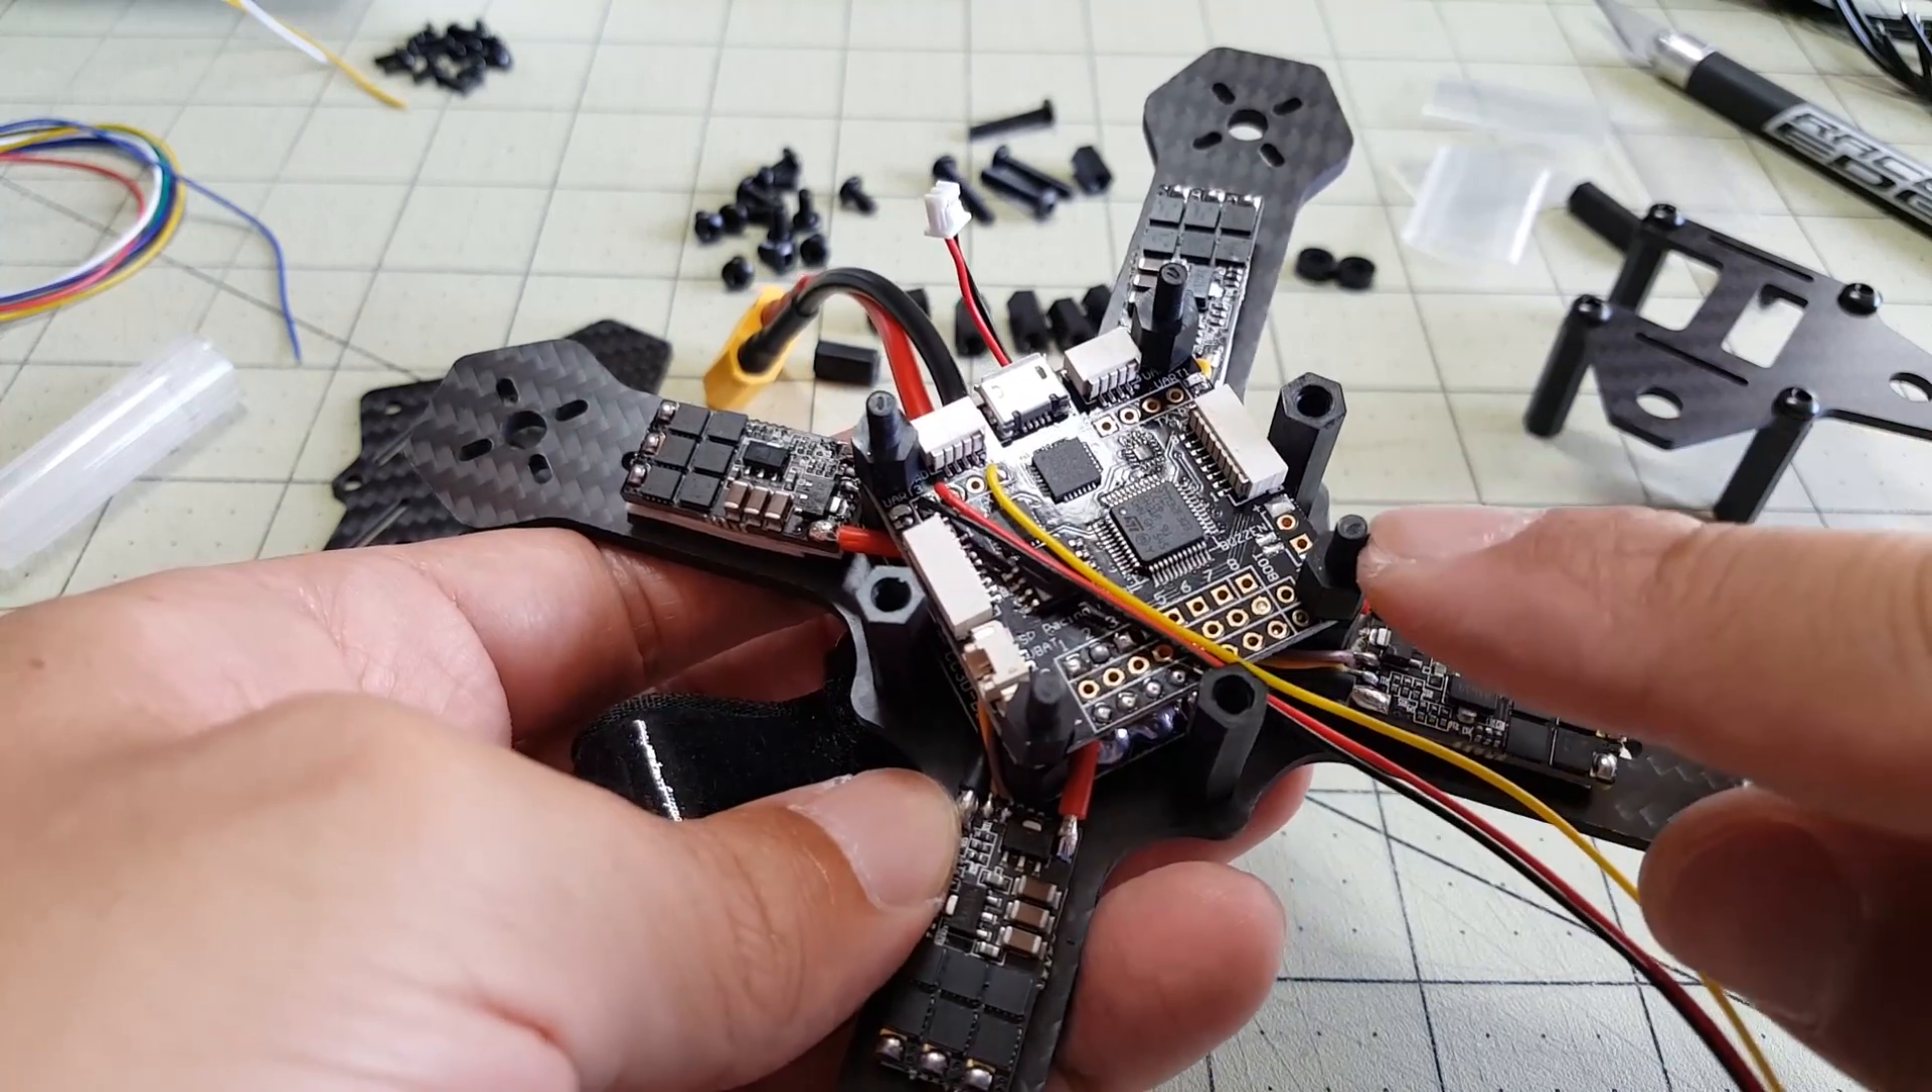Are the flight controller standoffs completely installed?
Yes.